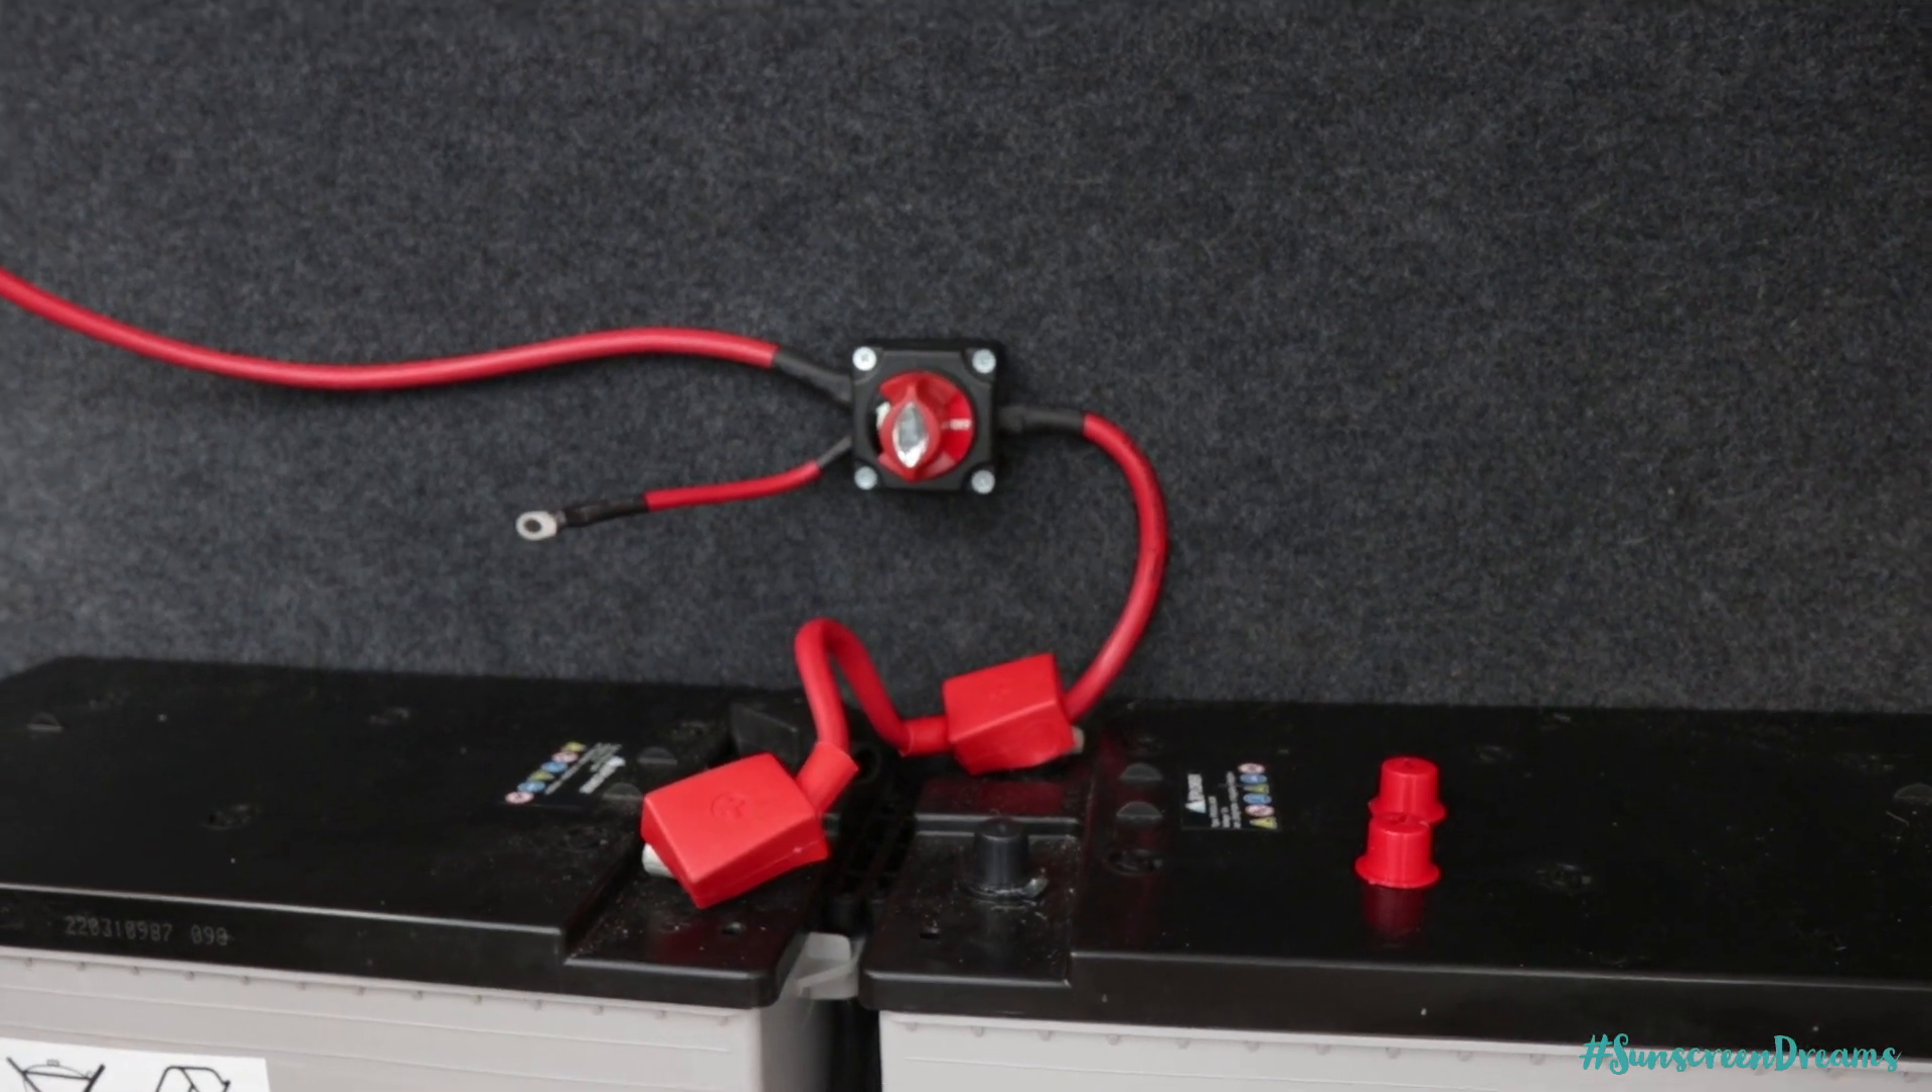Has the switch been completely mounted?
Yes.